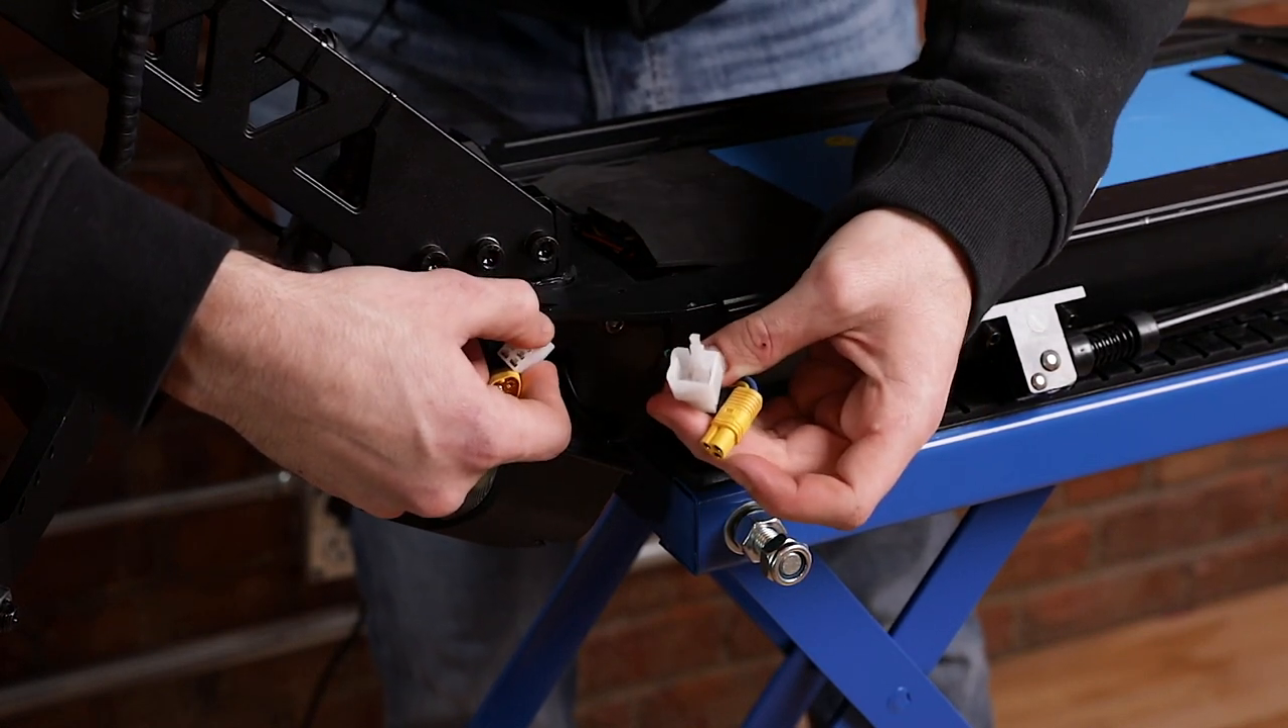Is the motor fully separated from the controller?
Yes.